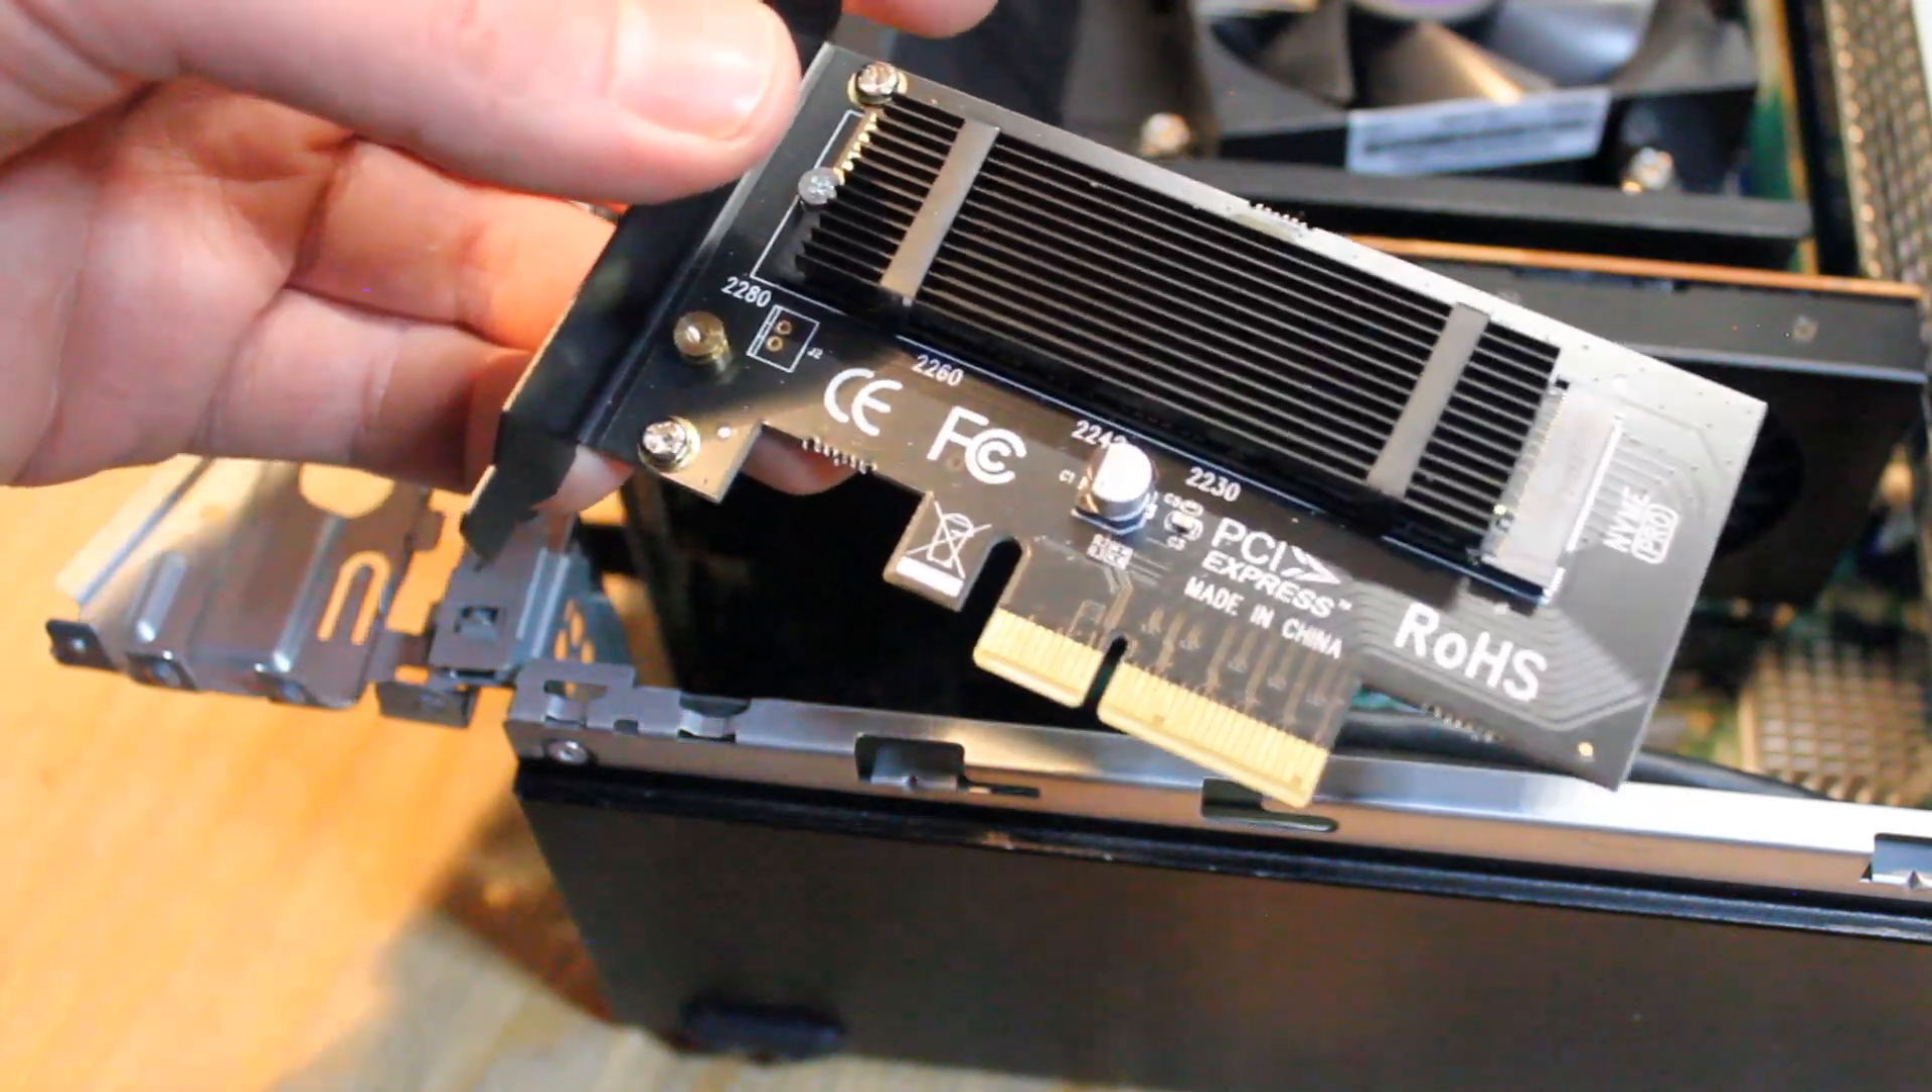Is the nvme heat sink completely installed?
Yes.